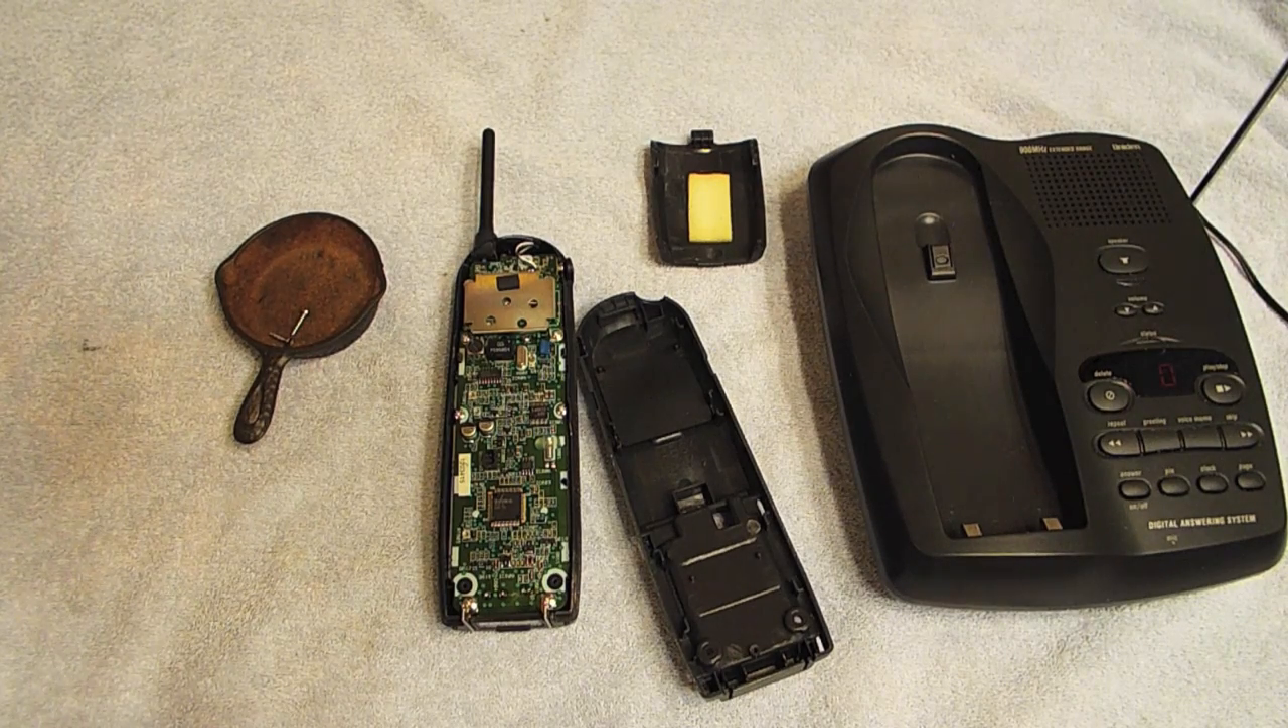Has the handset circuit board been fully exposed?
Yes.